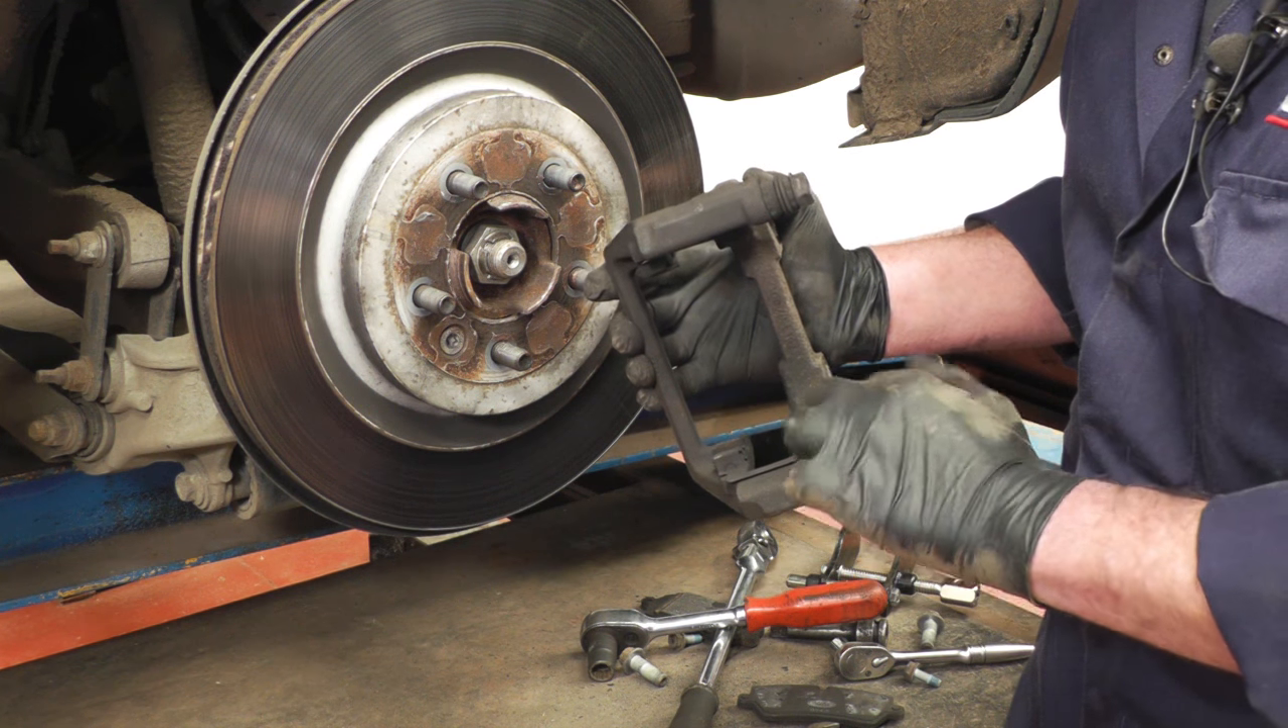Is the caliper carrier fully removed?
Yes.